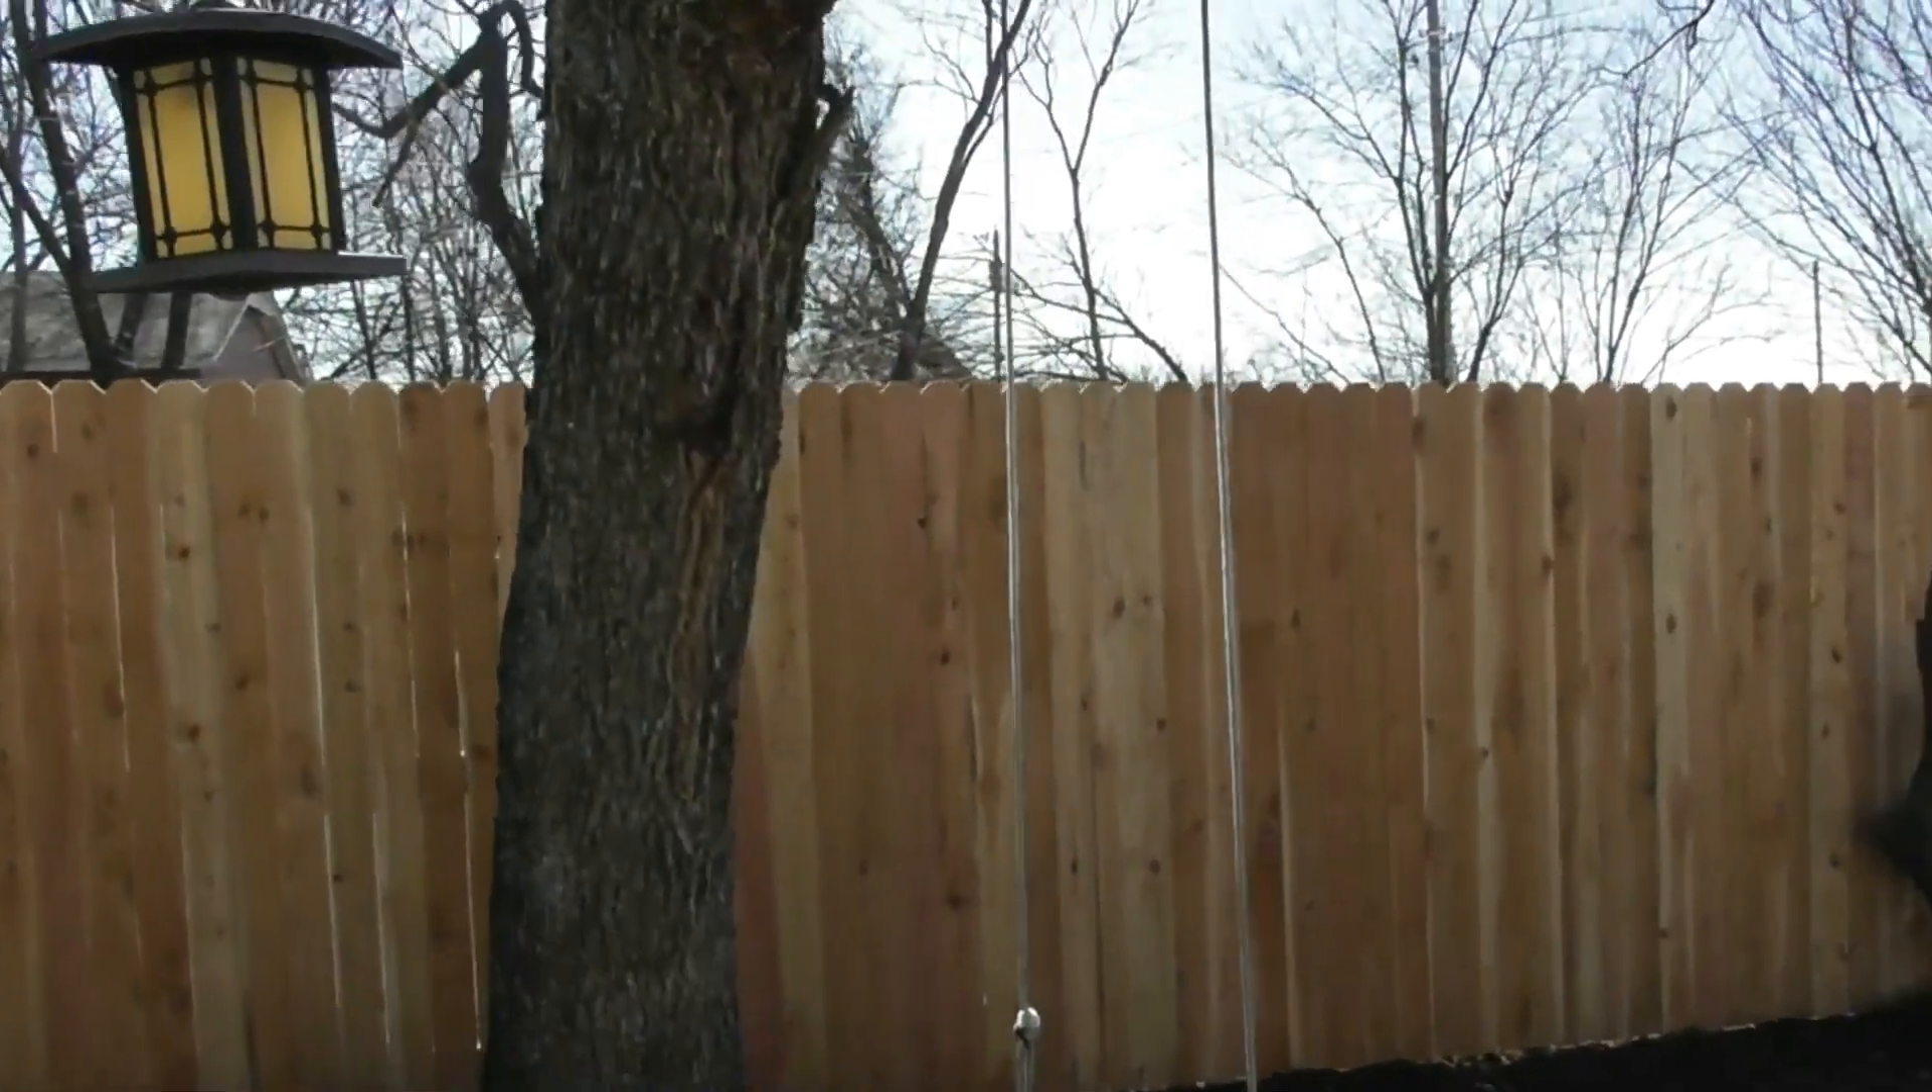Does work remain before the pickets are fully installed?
No.